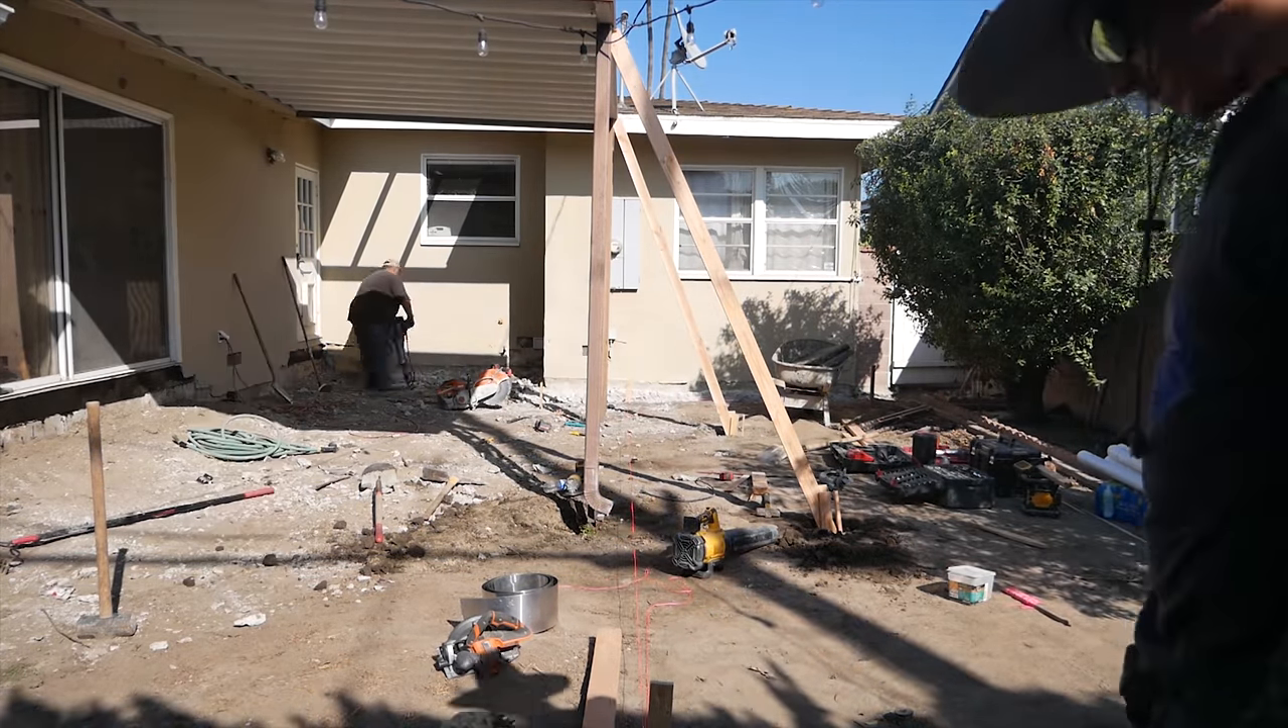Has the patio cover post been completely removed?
No.